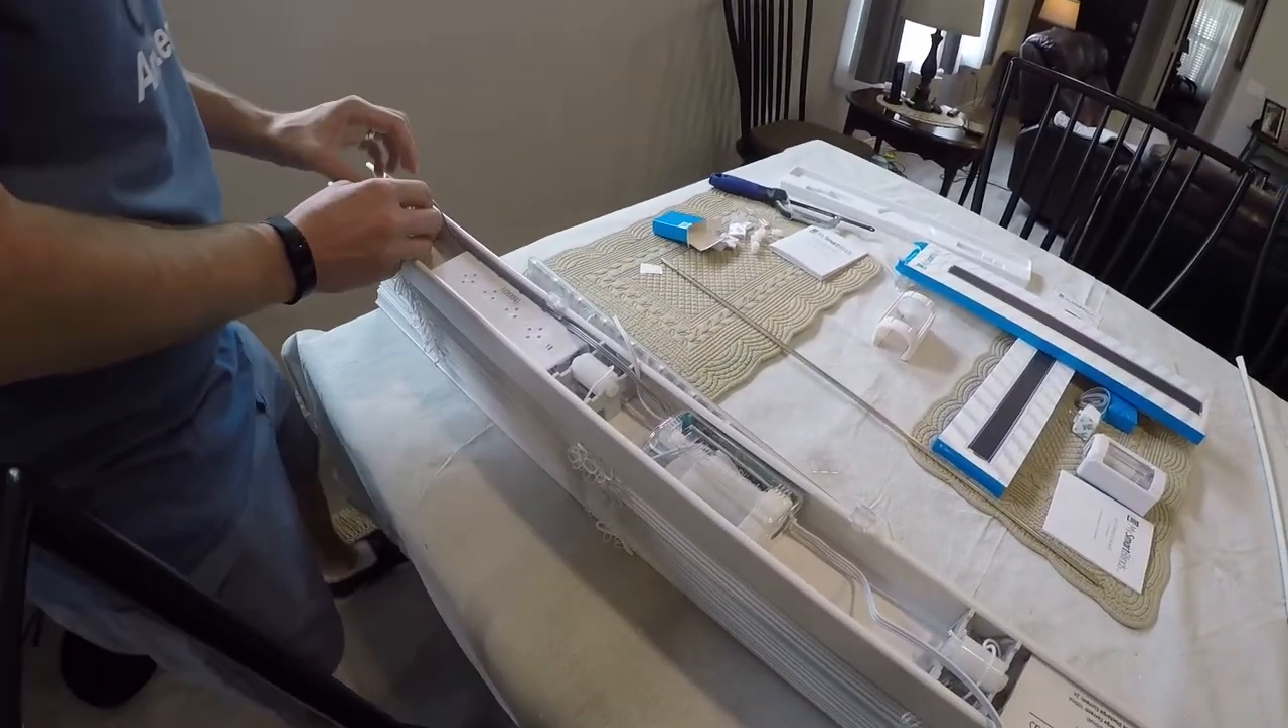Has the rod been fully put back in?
No.